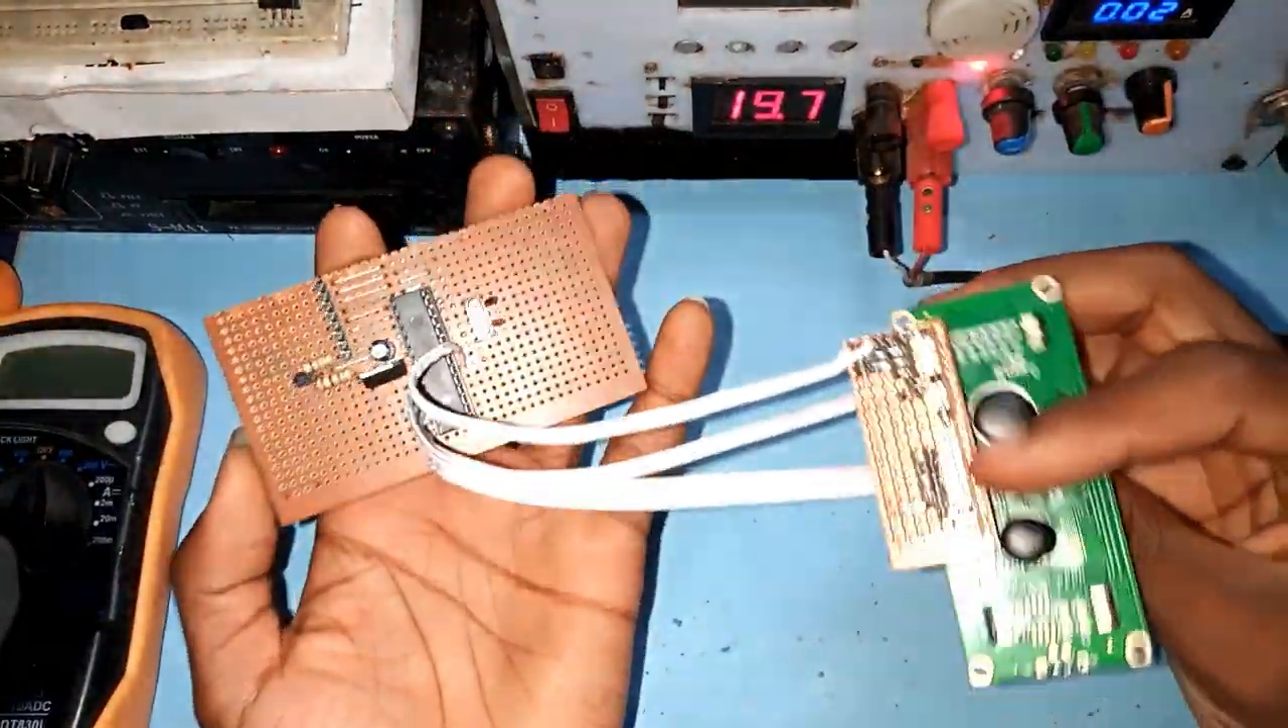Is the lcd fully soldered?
Yes.